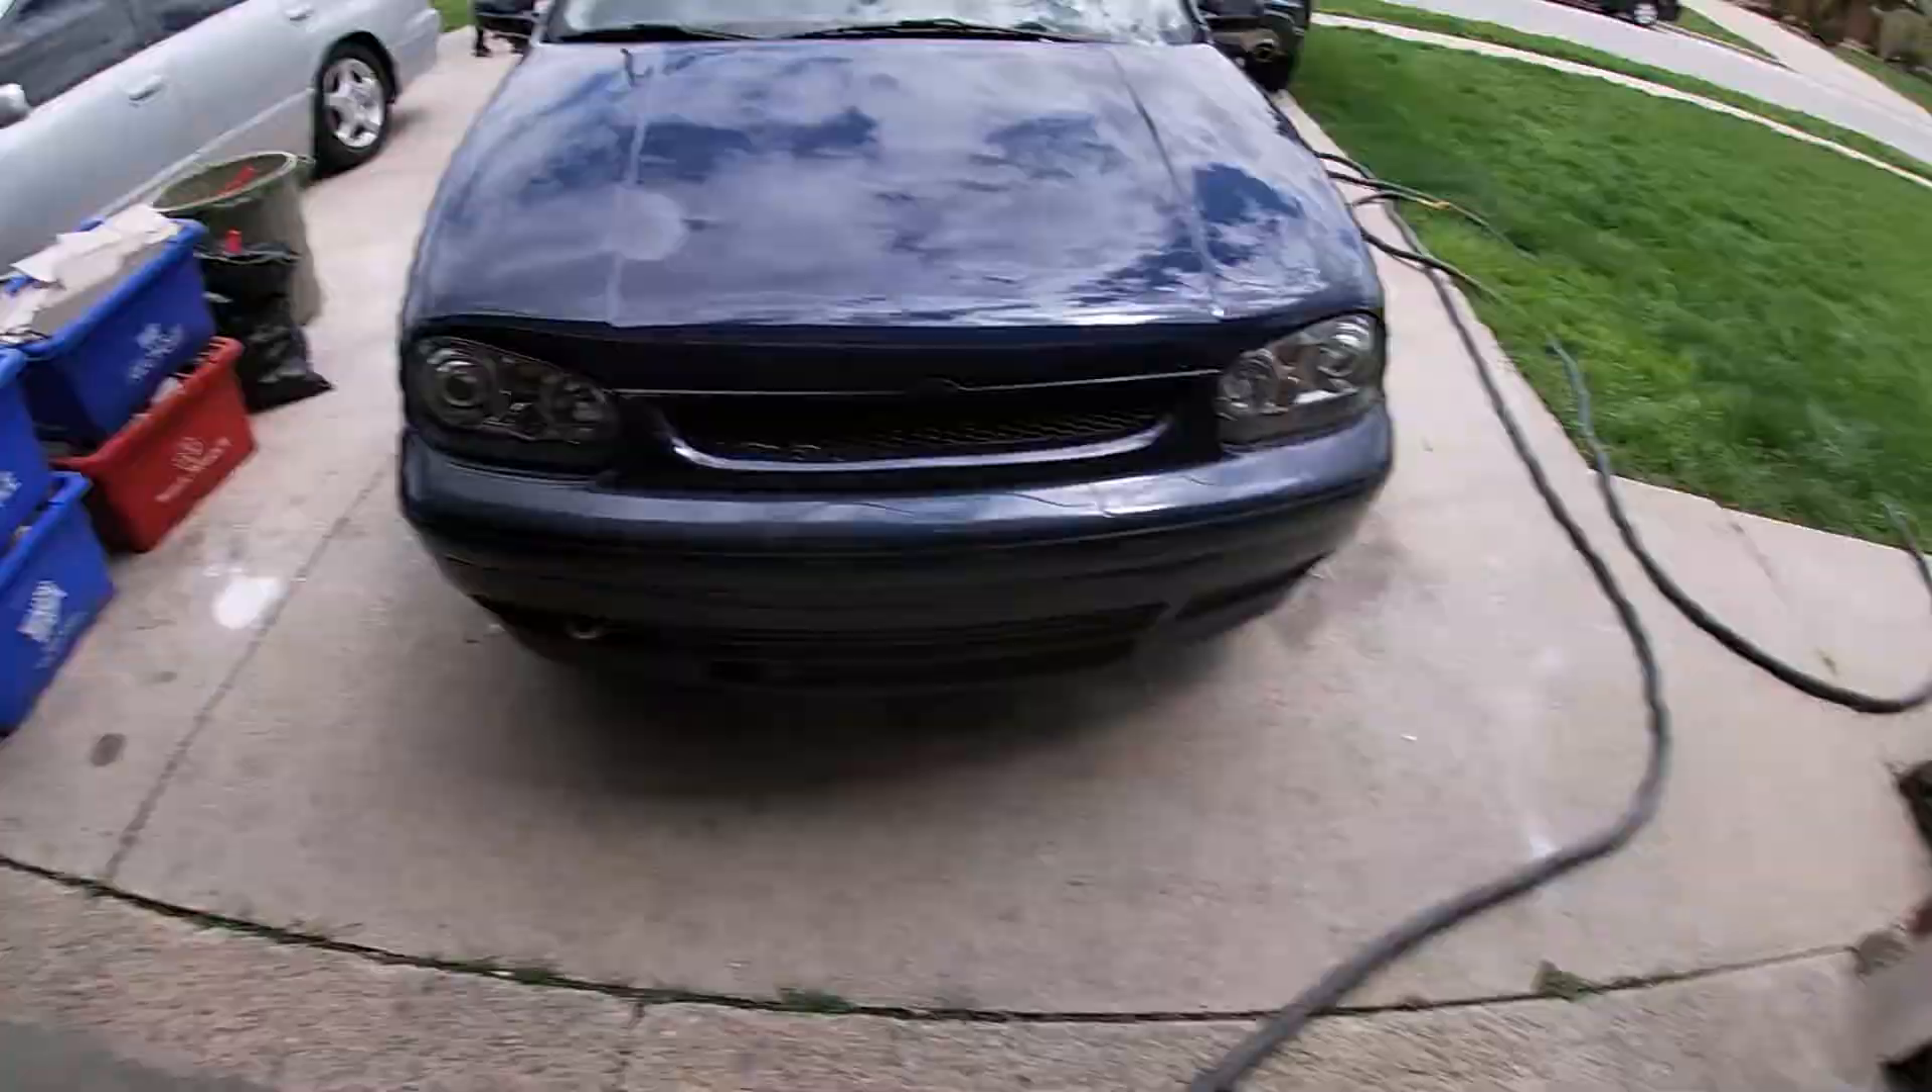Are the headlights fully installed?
Yes.